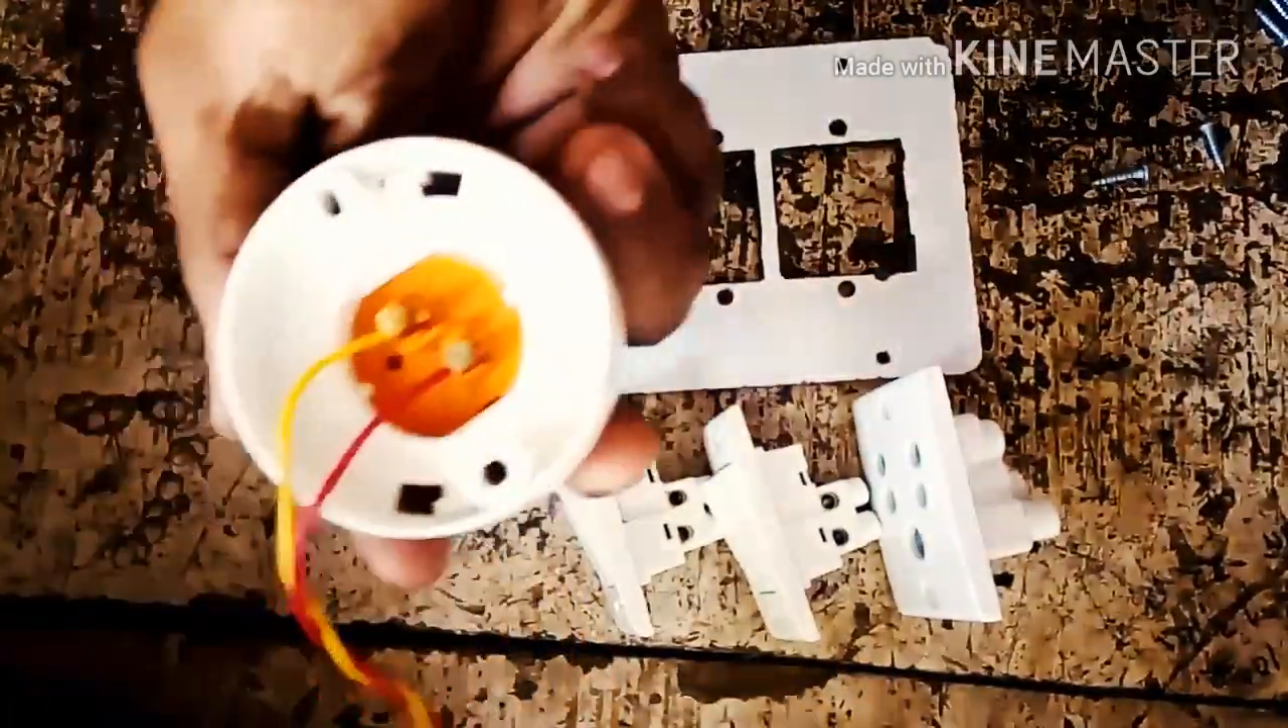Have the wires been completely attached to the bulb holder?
Yes.